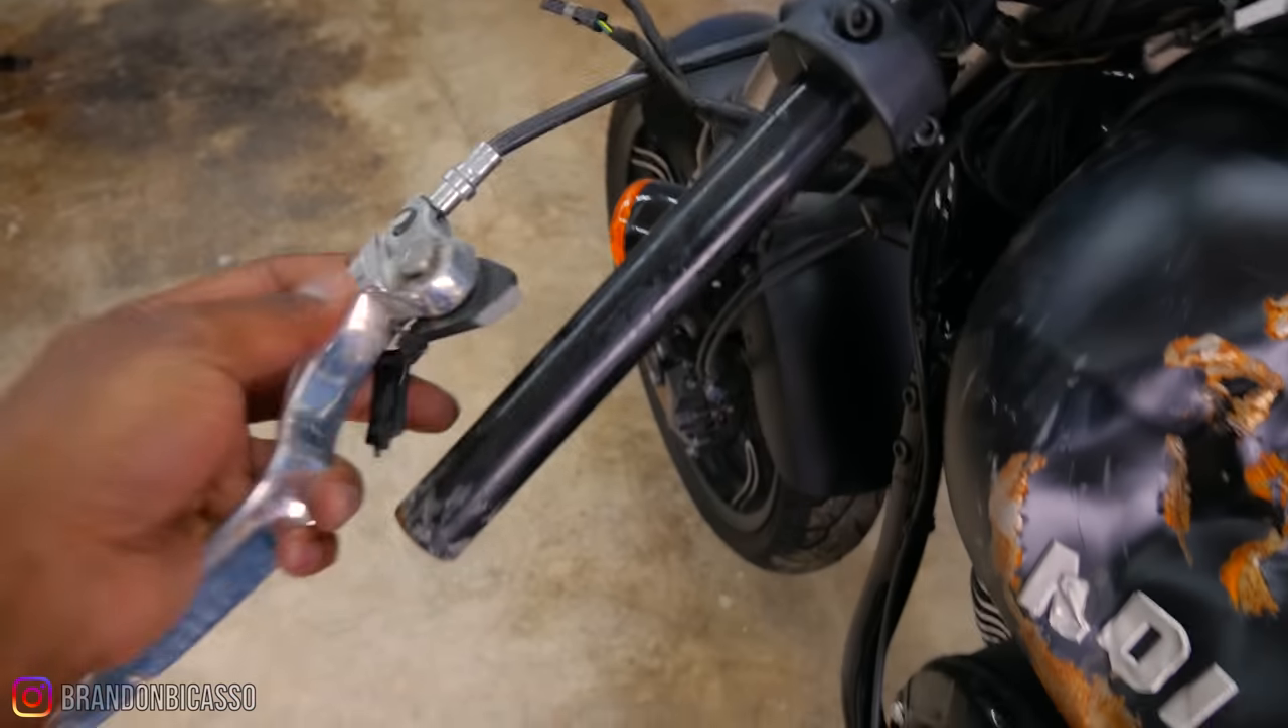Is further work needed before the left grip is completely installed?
Yes.